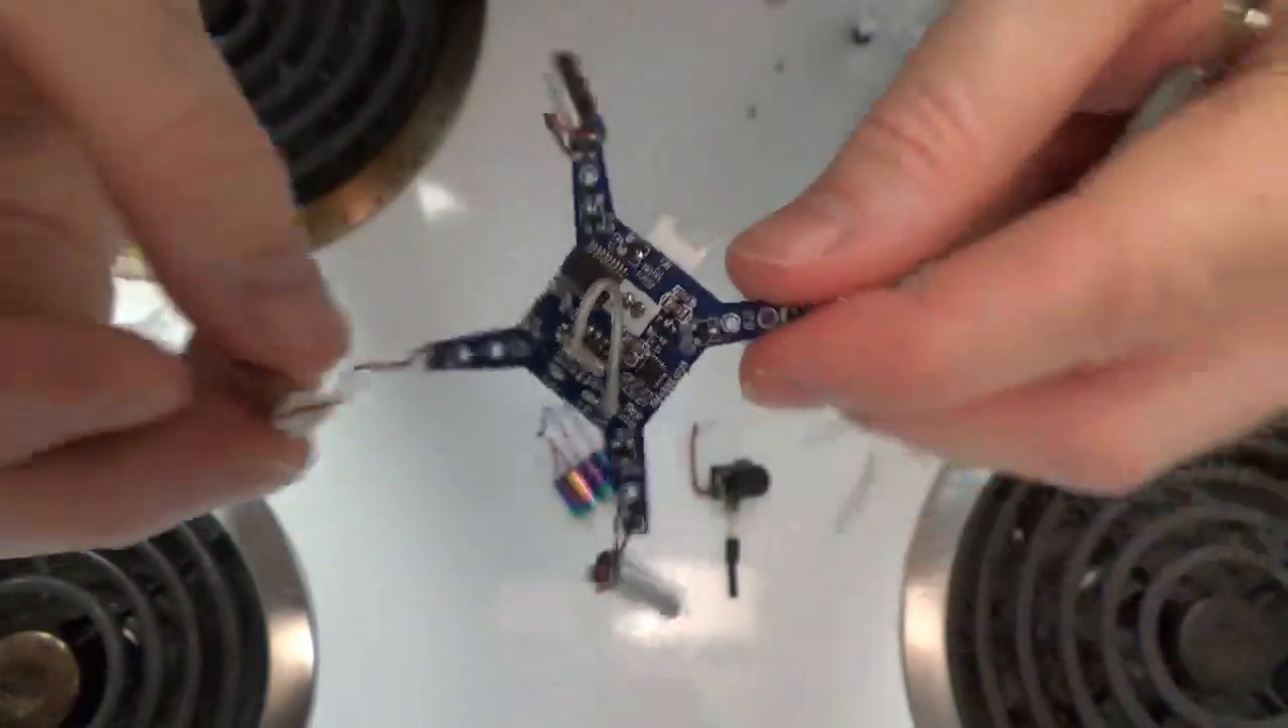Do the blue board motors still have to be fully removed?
Yes.